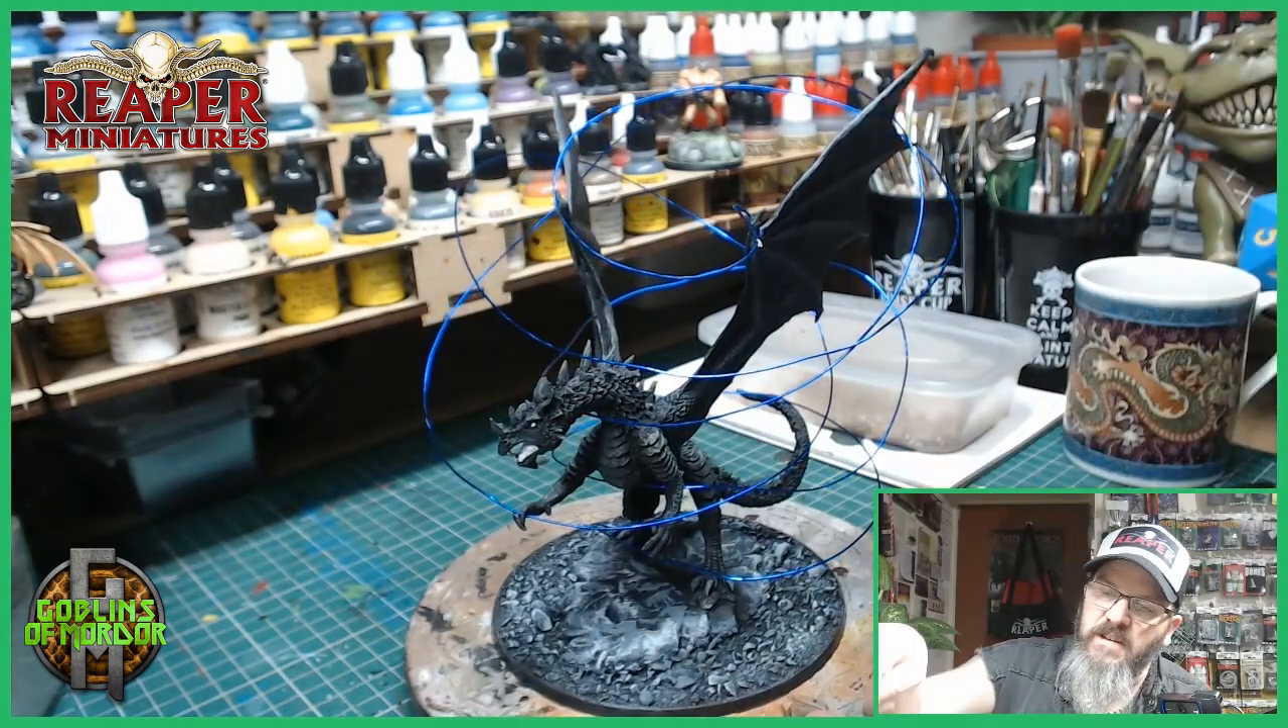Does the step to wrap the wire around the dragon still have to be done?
No.